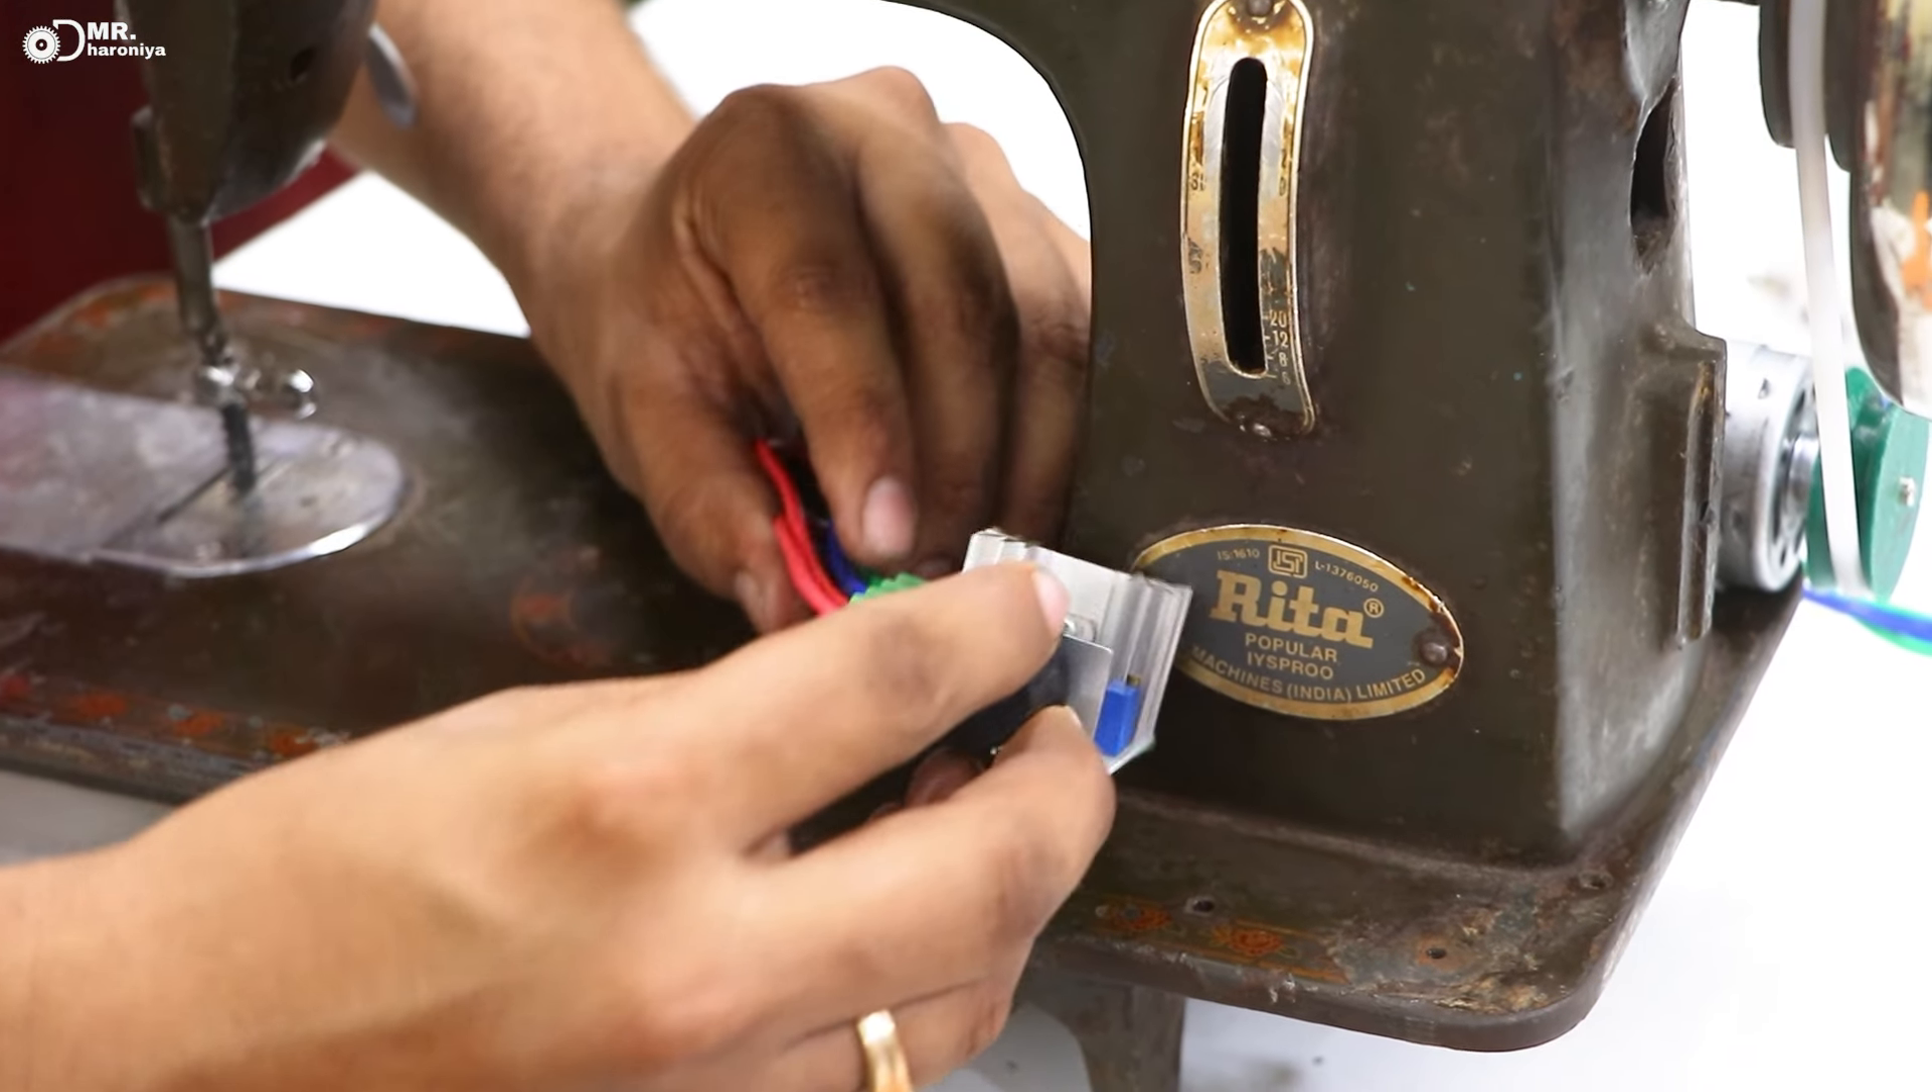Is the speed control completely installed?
No.